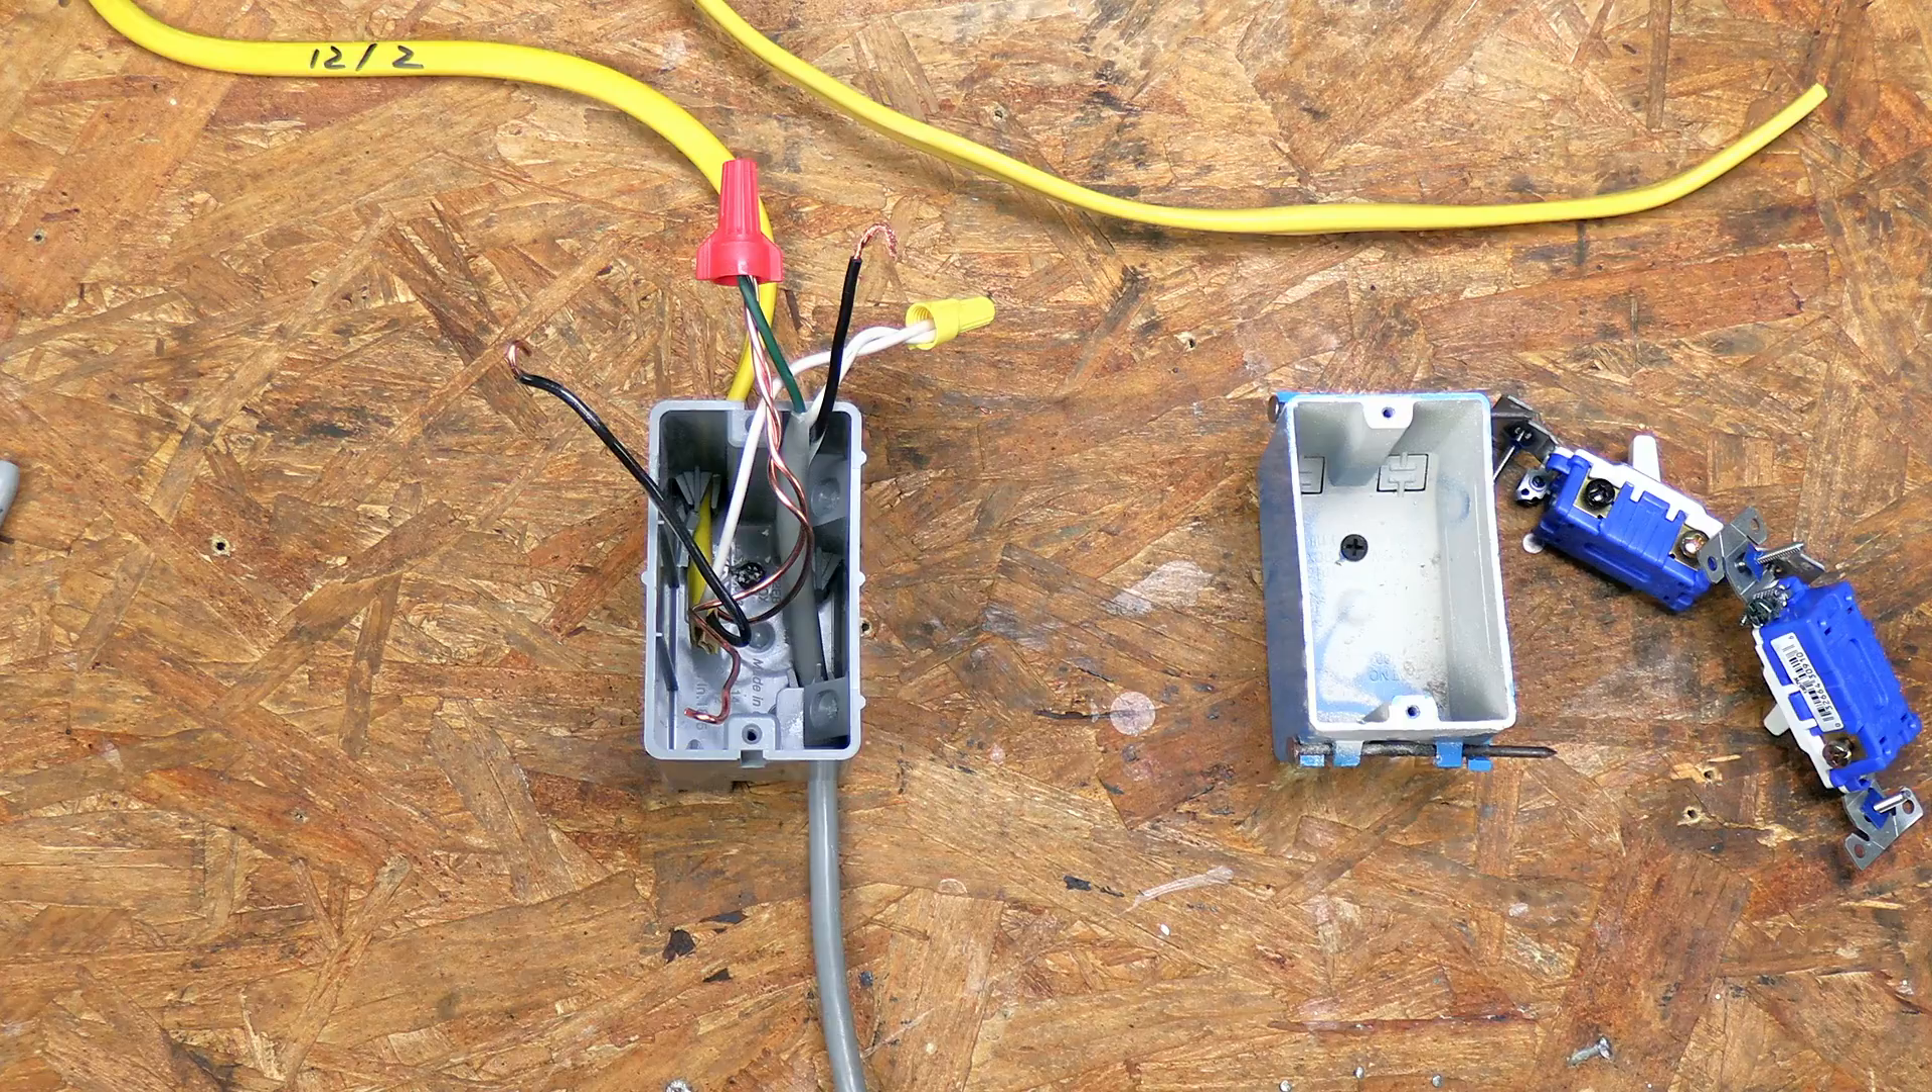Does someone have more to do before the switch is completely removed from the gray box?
No.